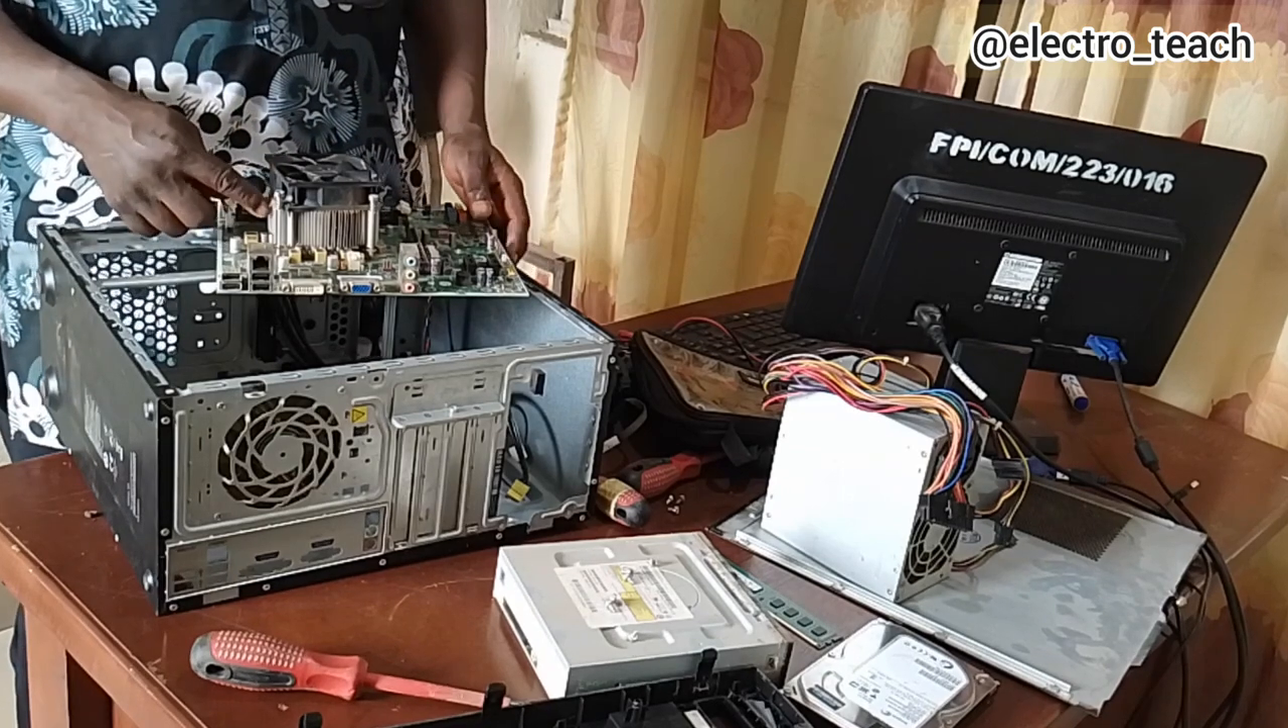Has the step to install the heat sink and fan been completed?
Yes.